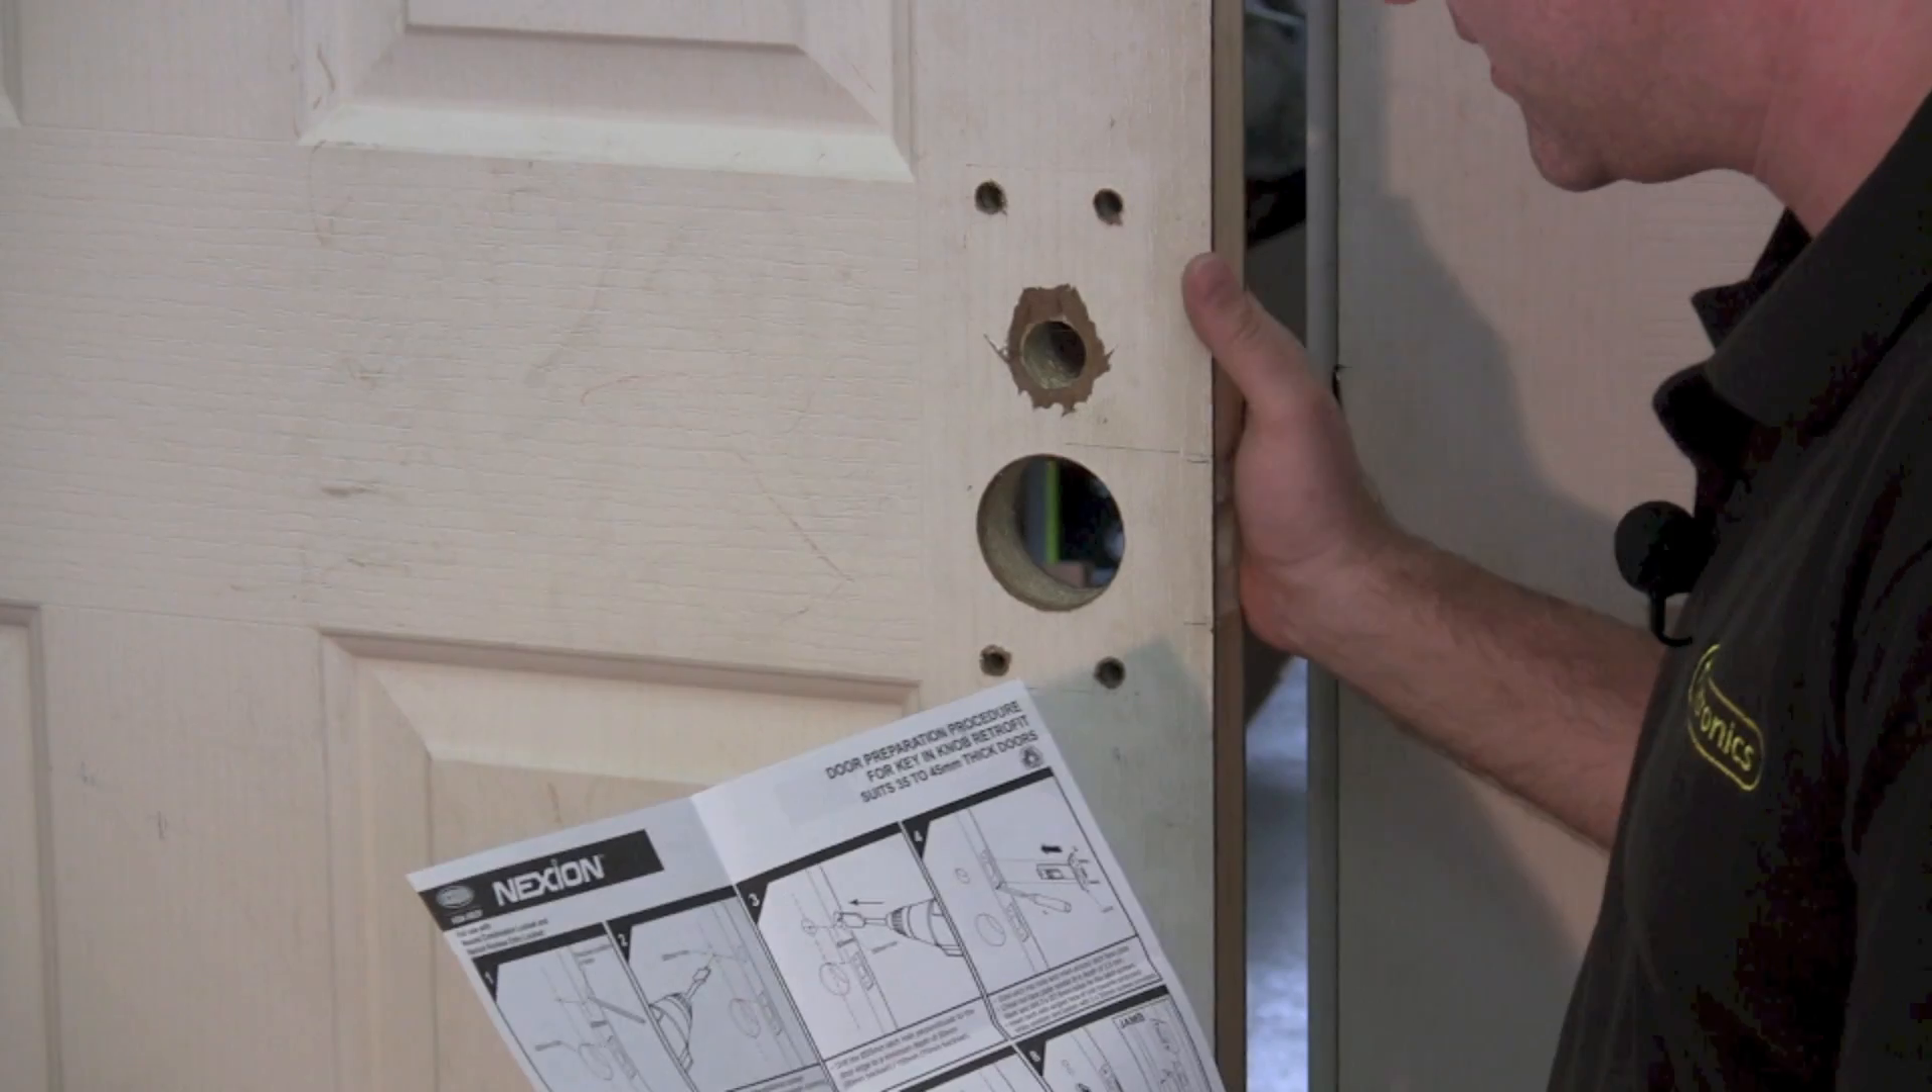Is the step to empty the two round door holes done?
Yes.